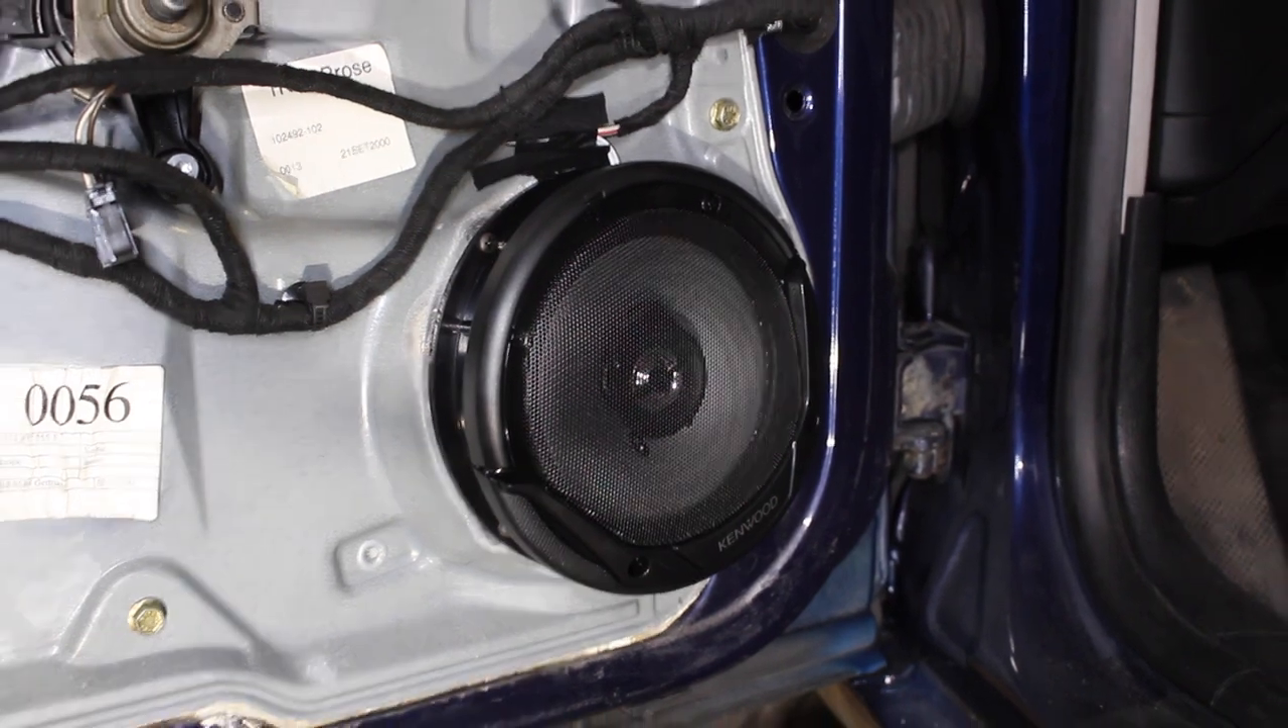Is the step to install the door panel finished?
No.